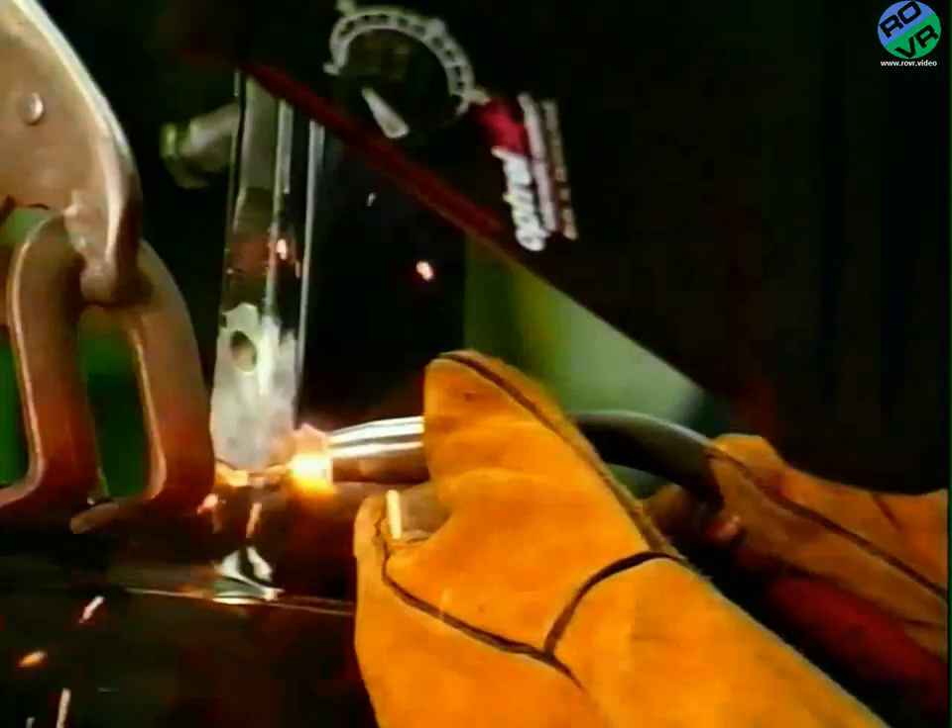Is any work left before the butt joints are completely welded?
Yes.